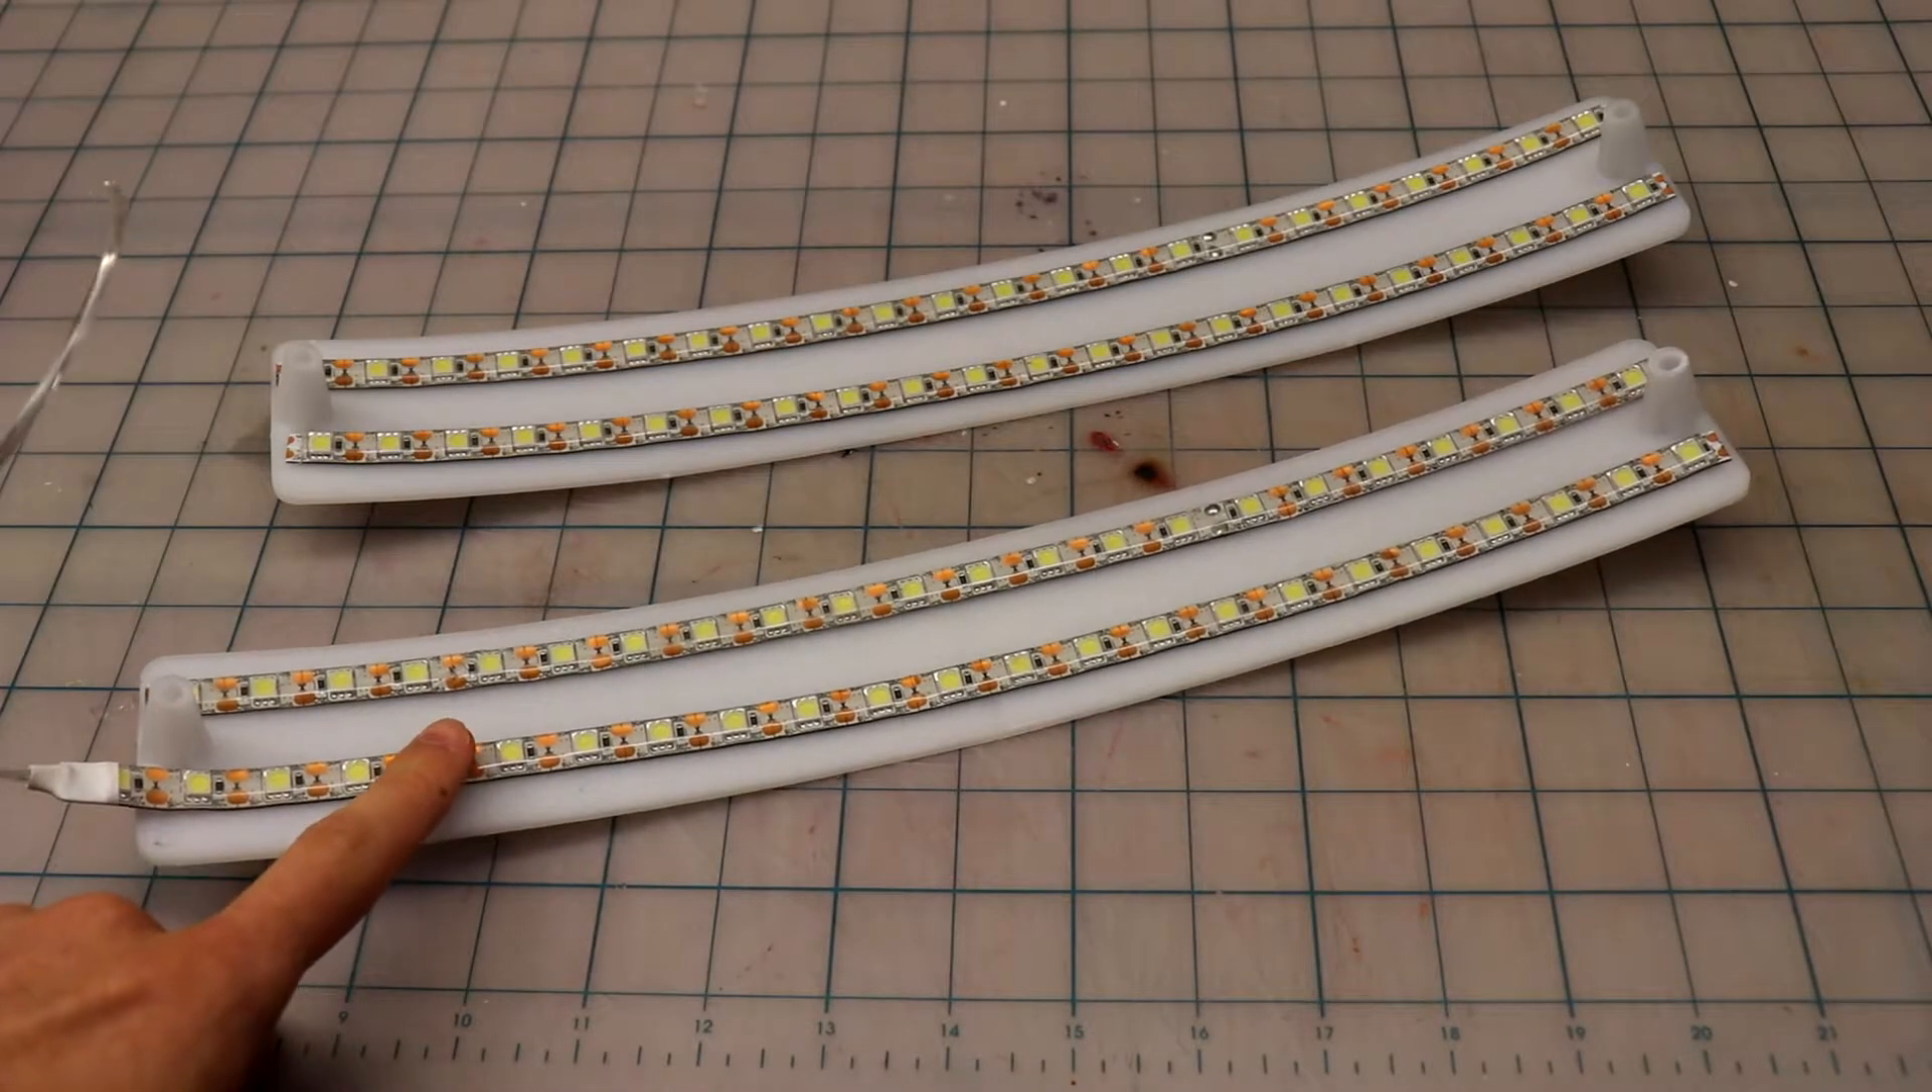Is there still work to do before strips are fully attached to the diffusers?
No.